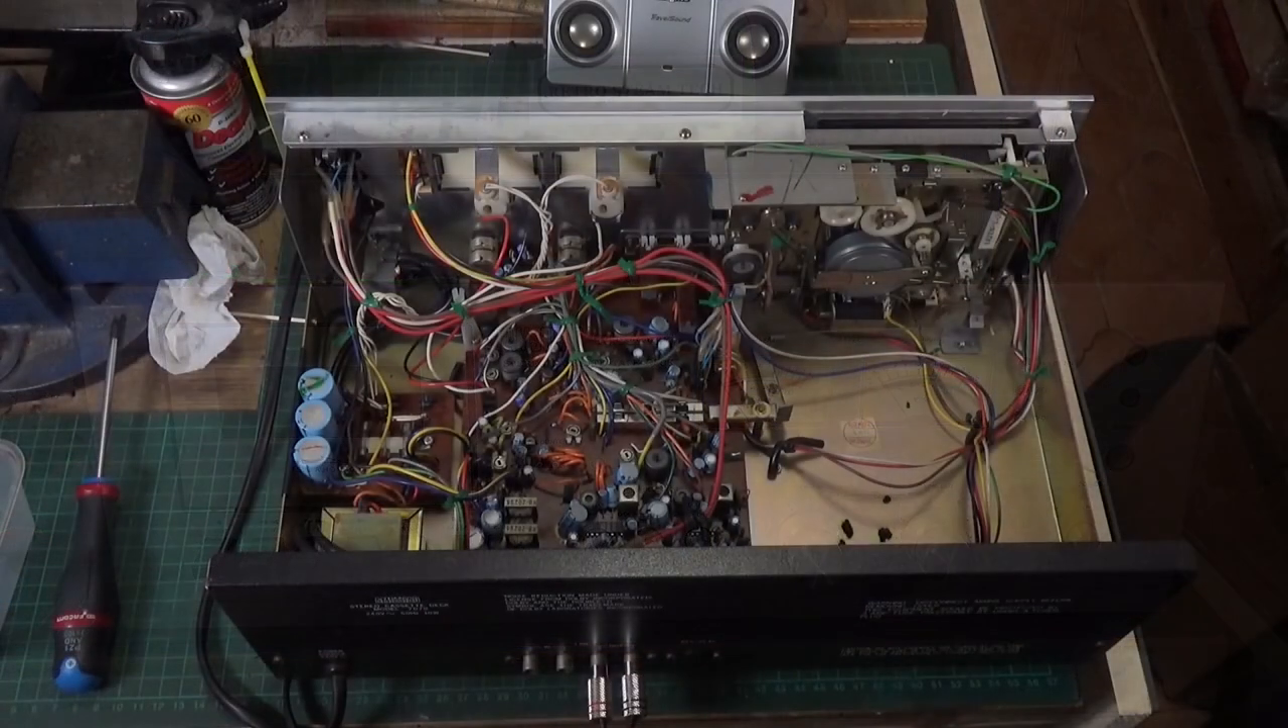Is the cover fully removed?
Yes.